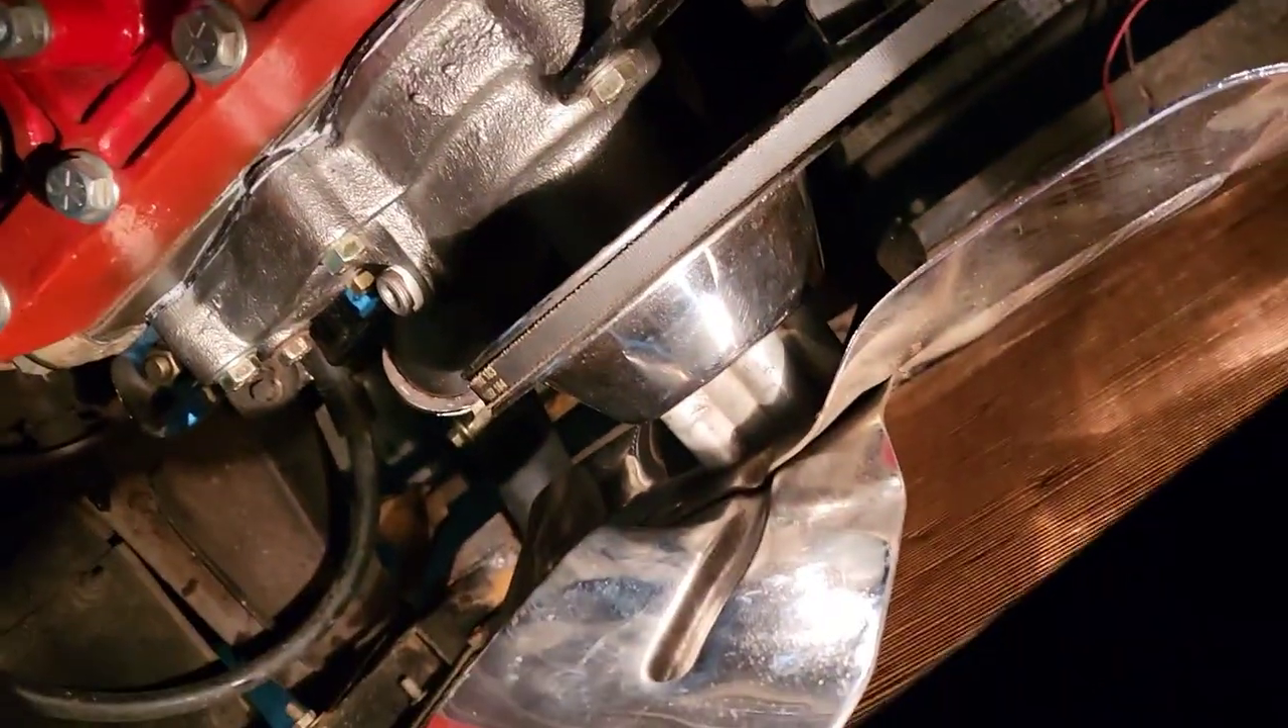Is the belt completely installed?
Yes.